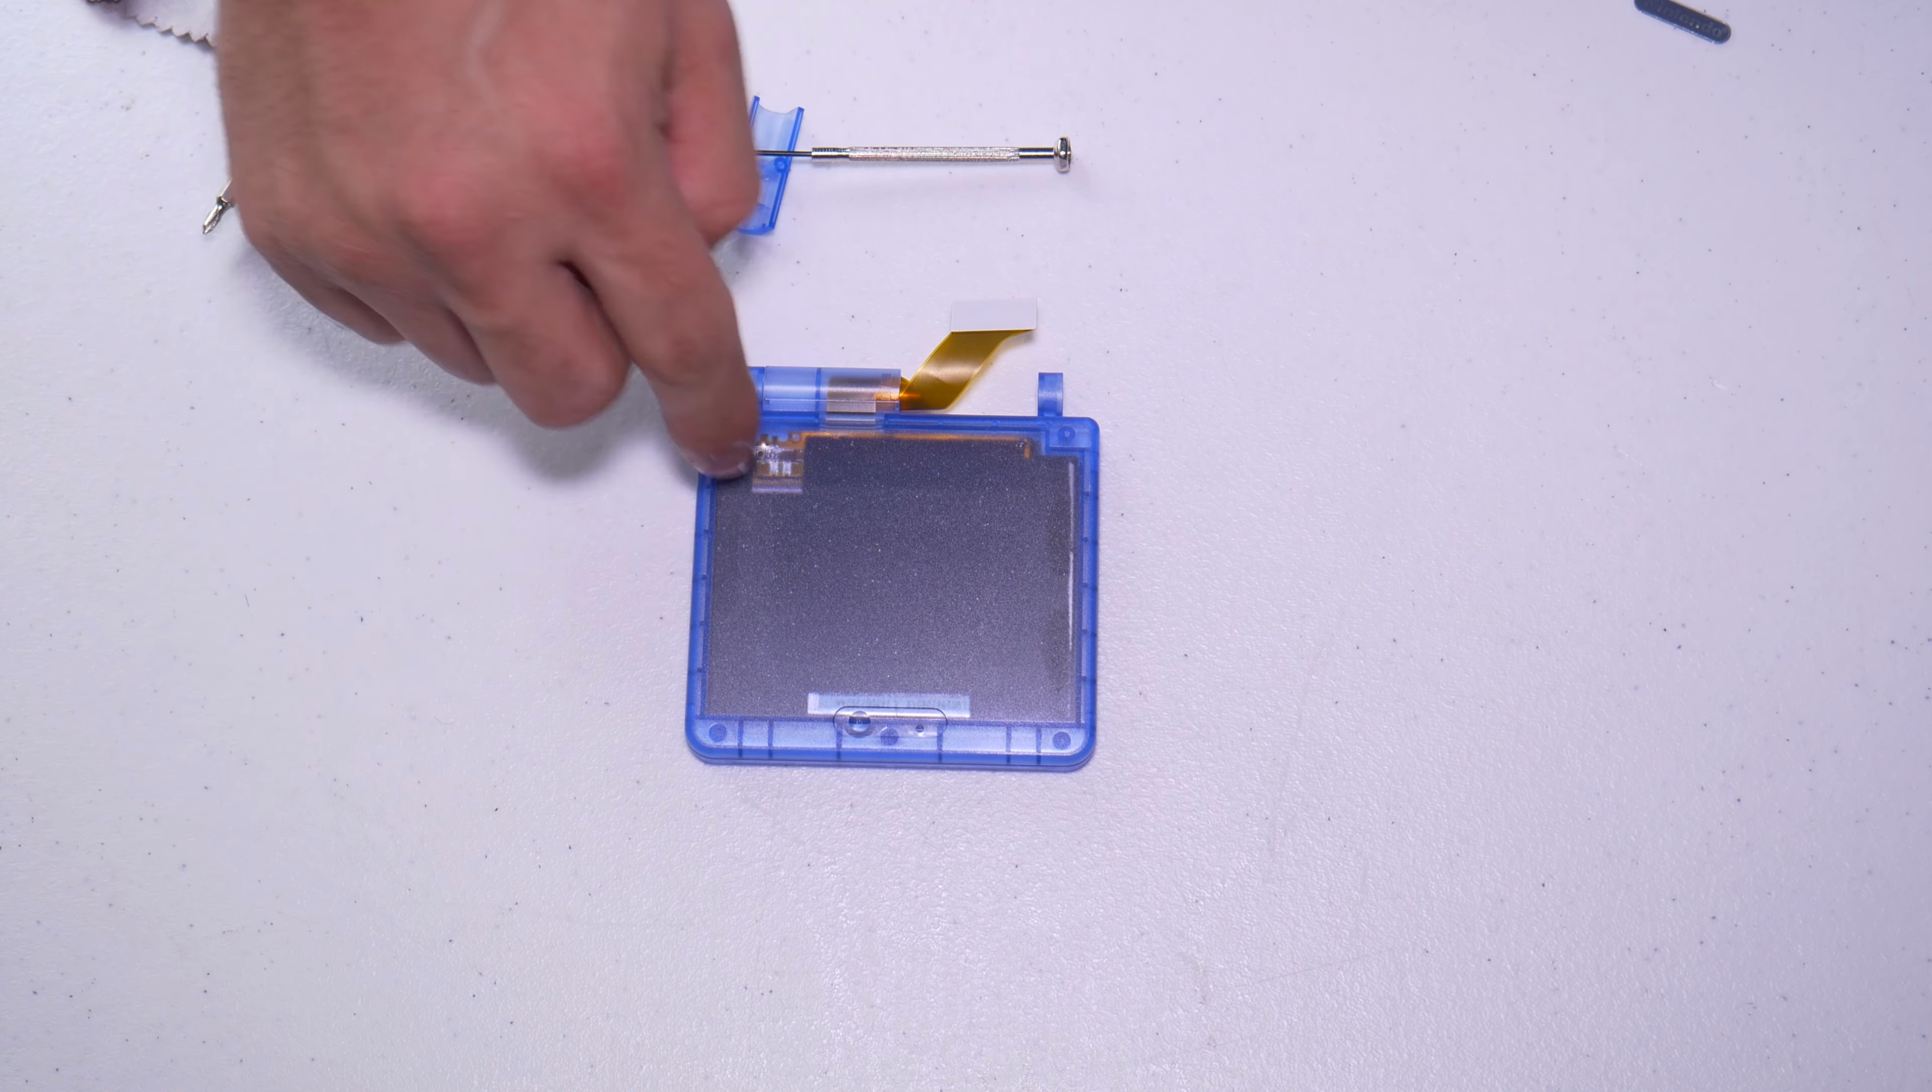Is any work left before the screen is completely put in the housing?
No.